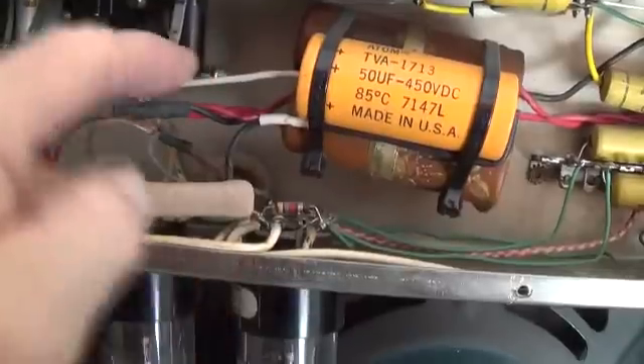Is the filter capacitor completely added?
Yes.